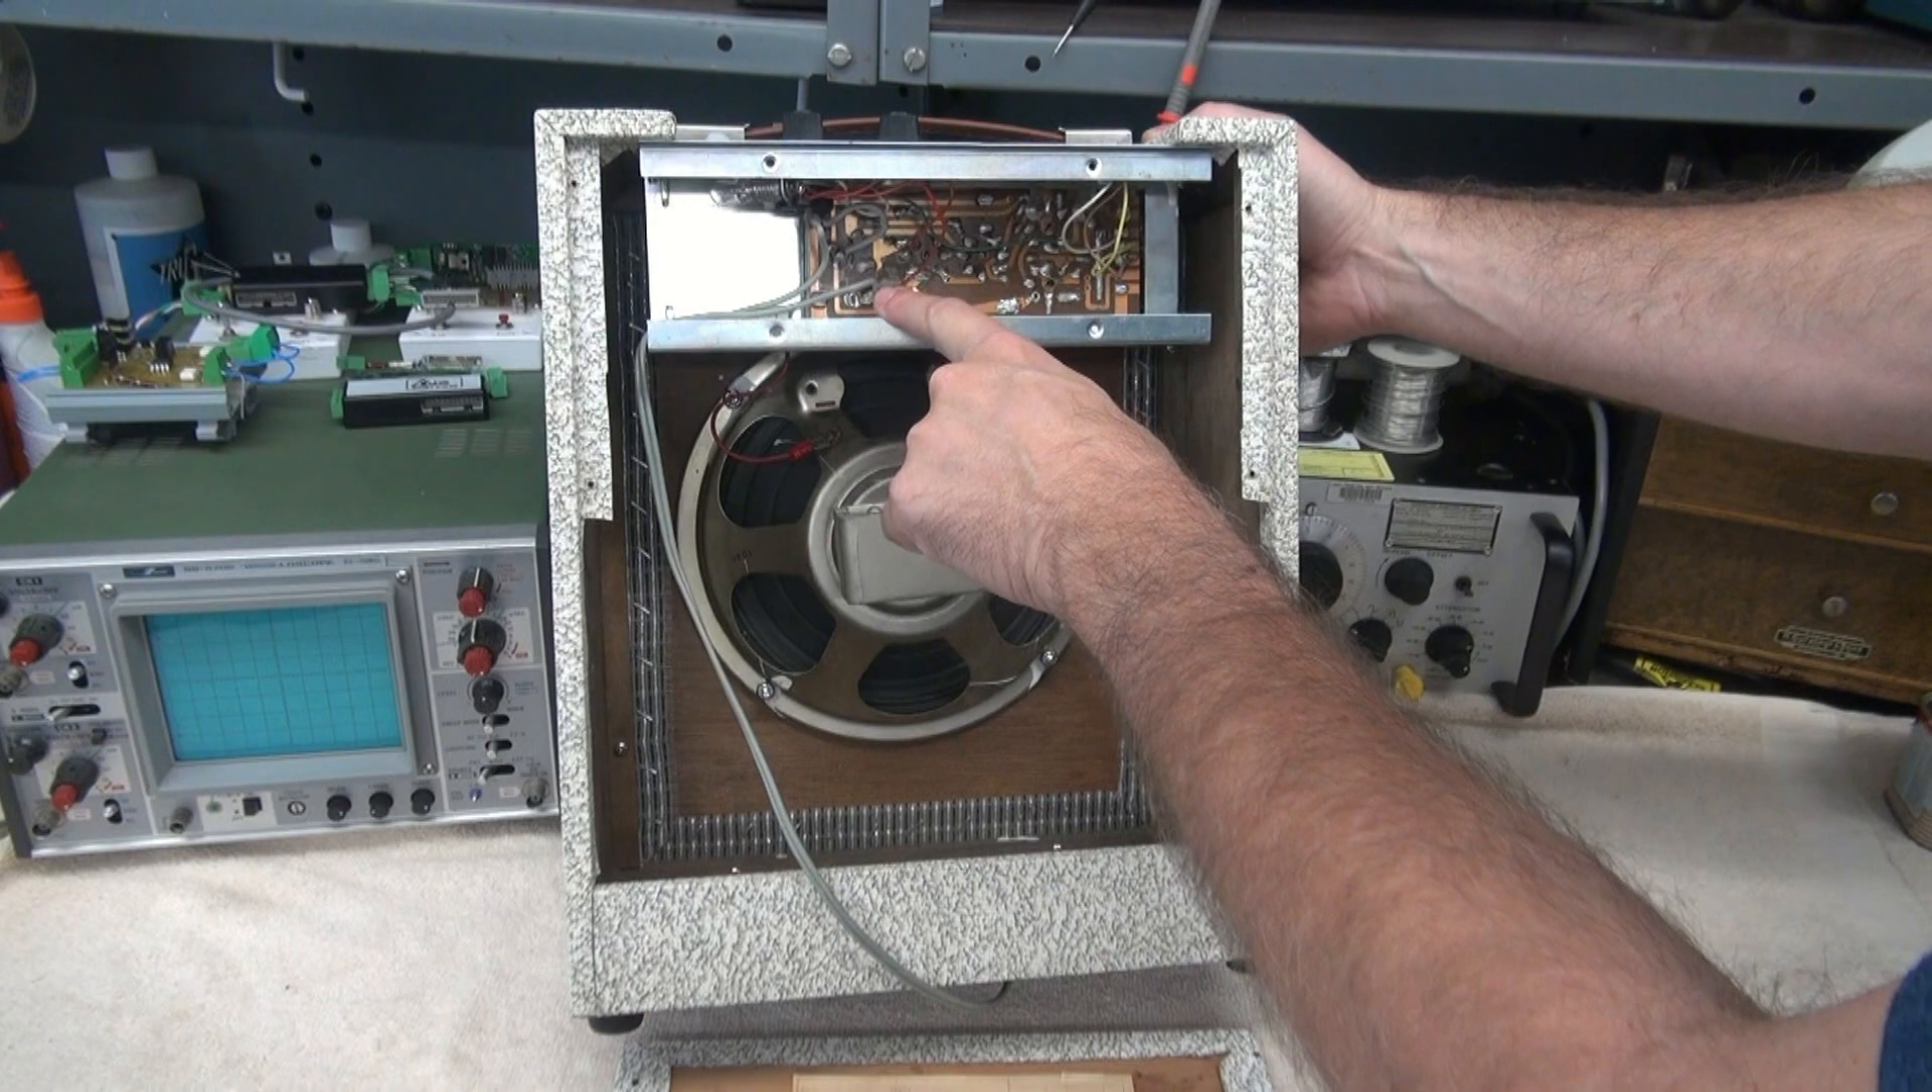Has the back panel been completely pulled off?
Yes.